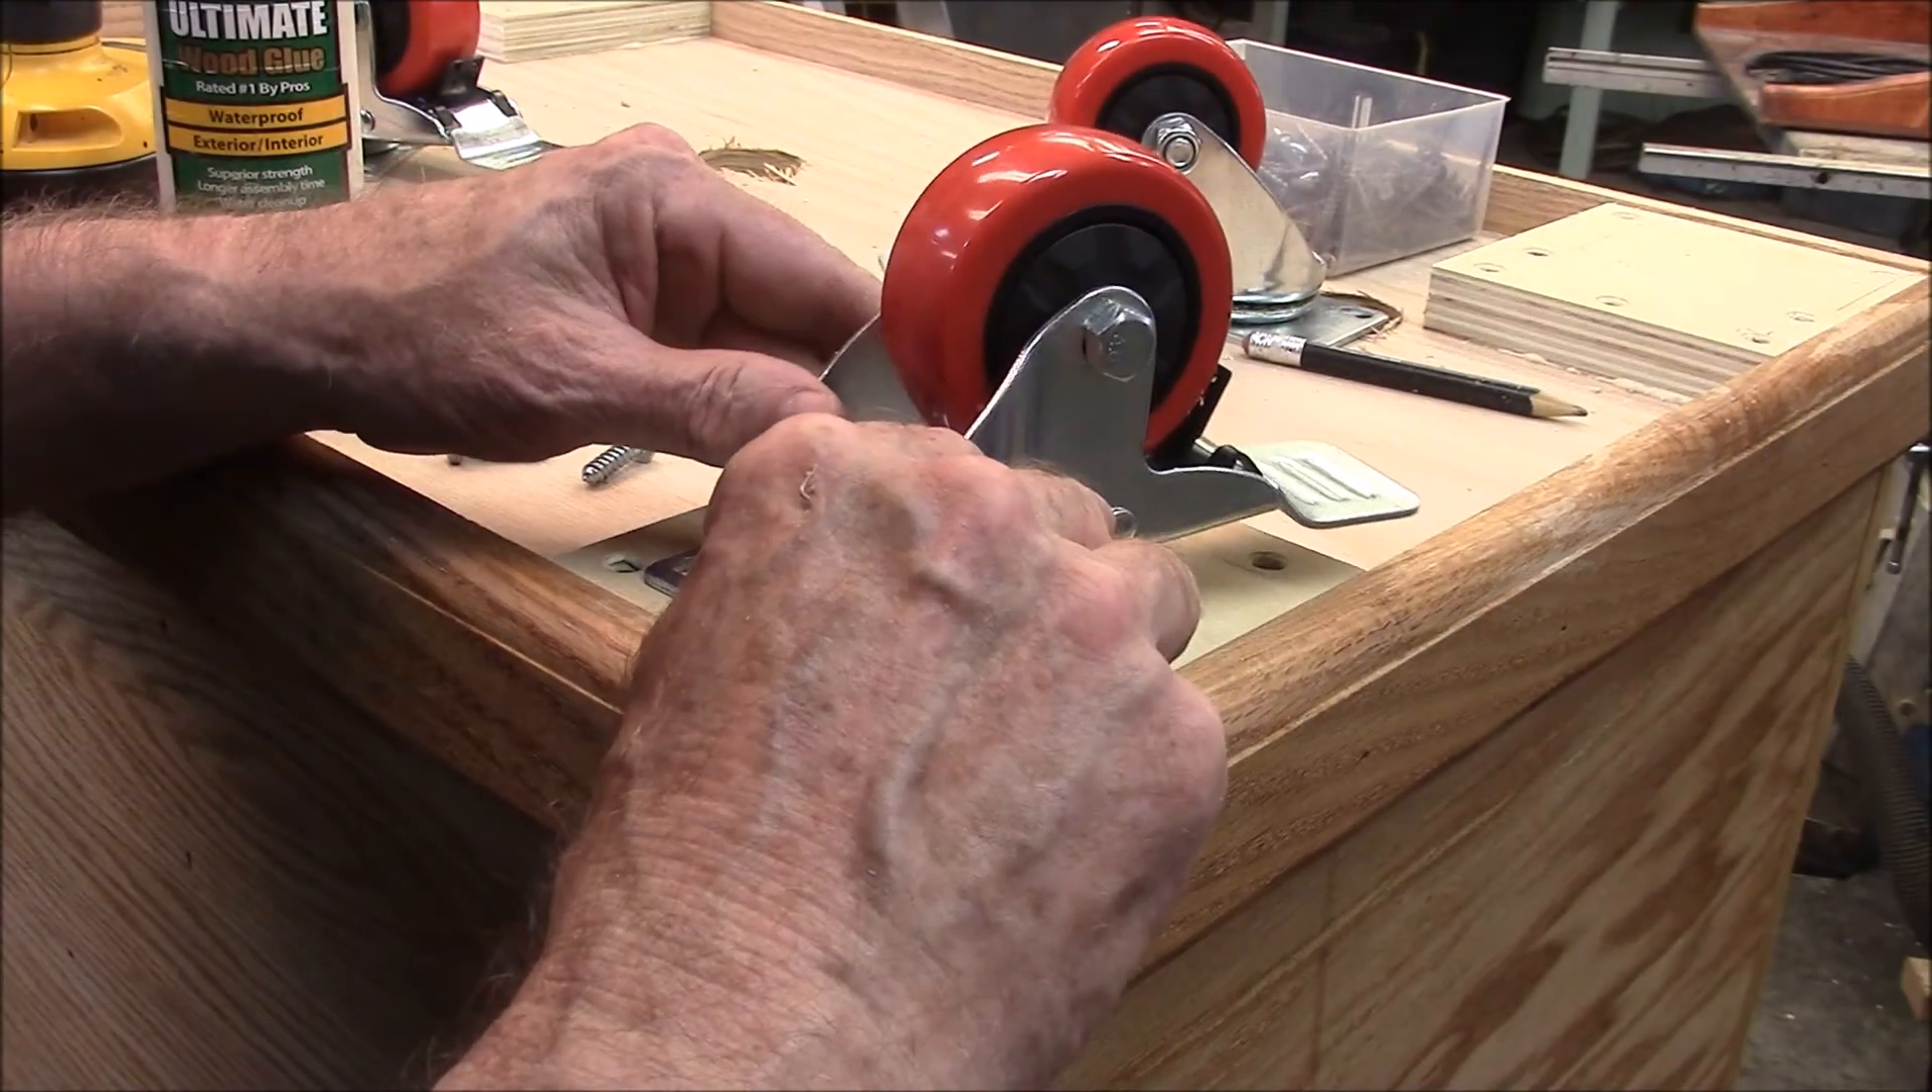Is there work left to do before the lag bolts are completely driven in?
Yes.